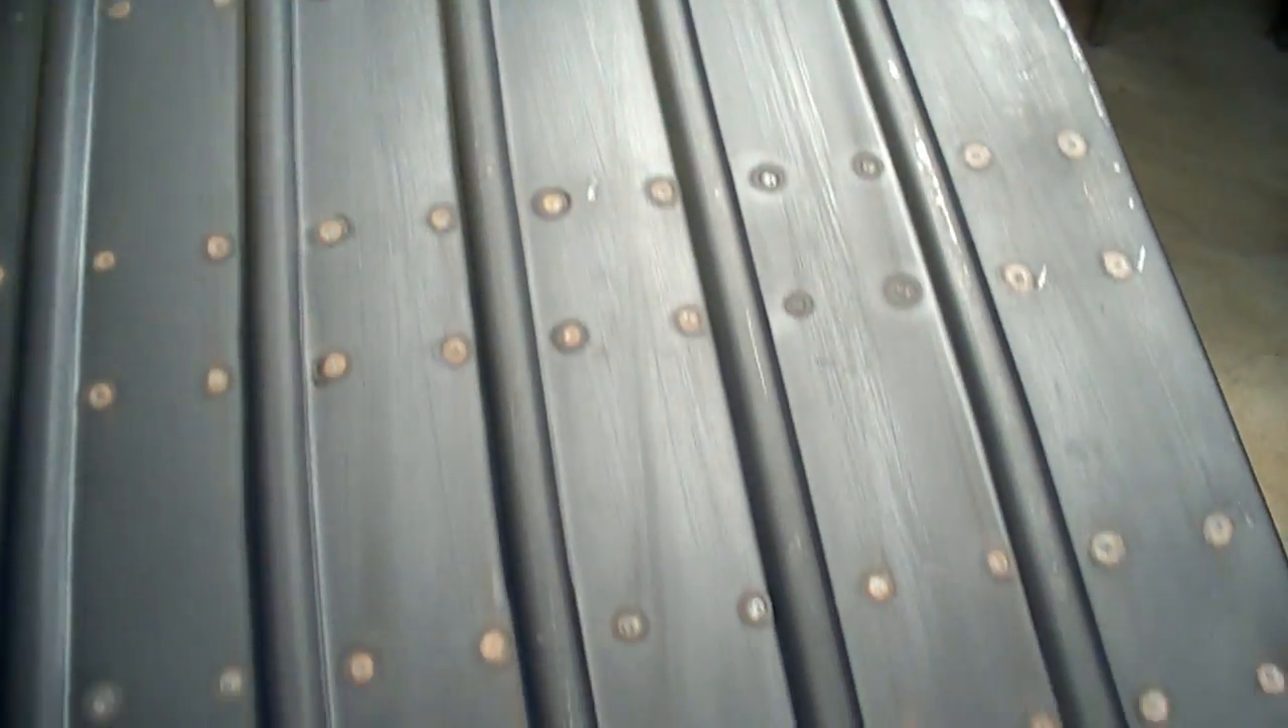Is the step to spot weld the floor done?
Yes.